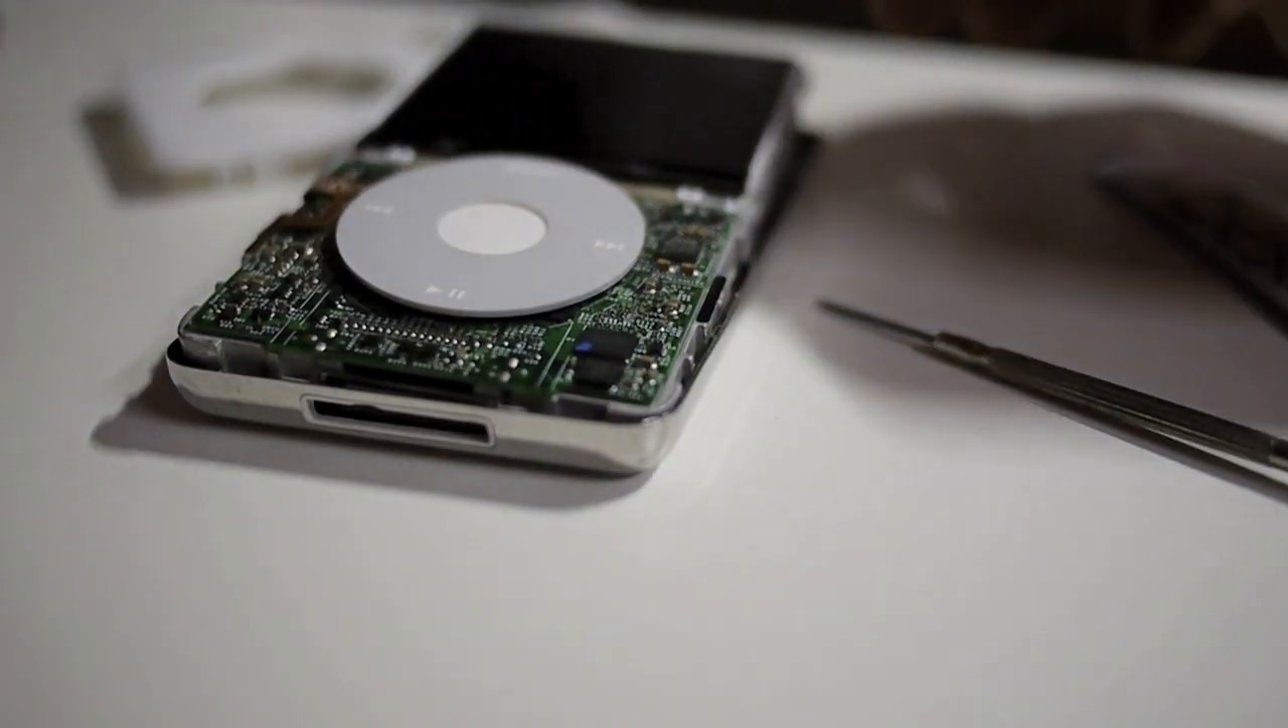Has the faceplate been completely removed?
Yes.